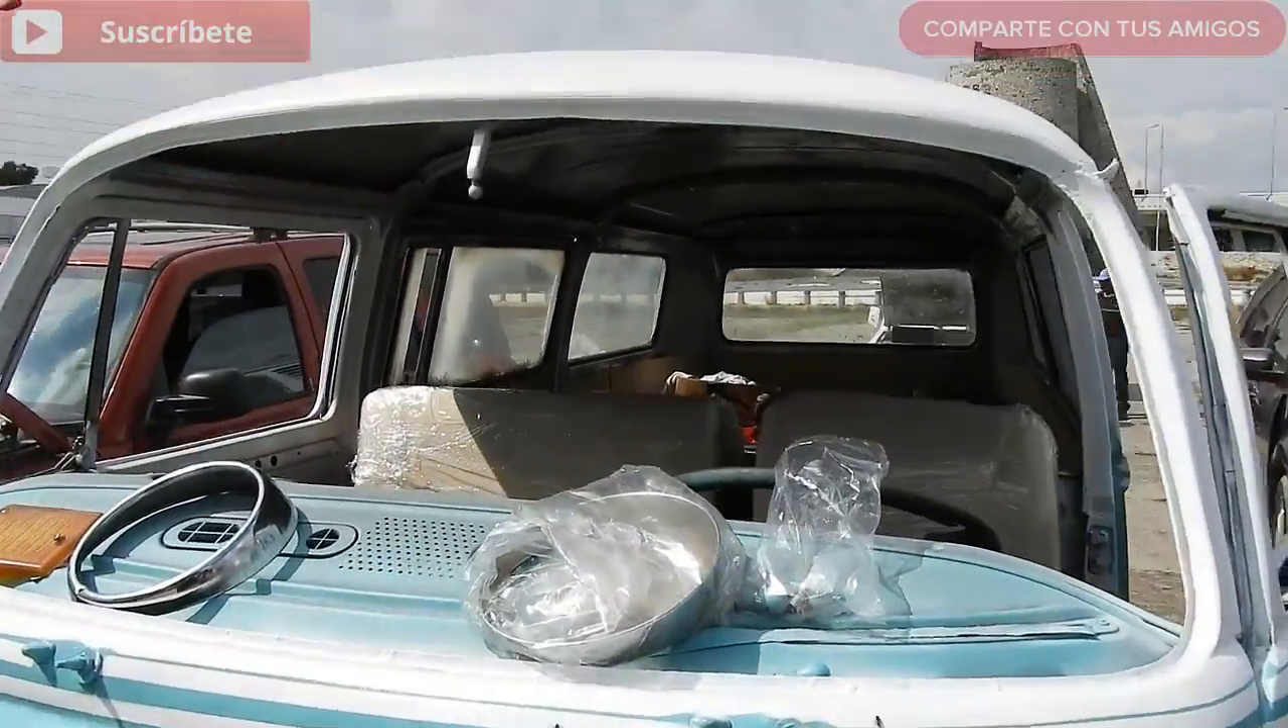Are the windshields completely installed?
No.